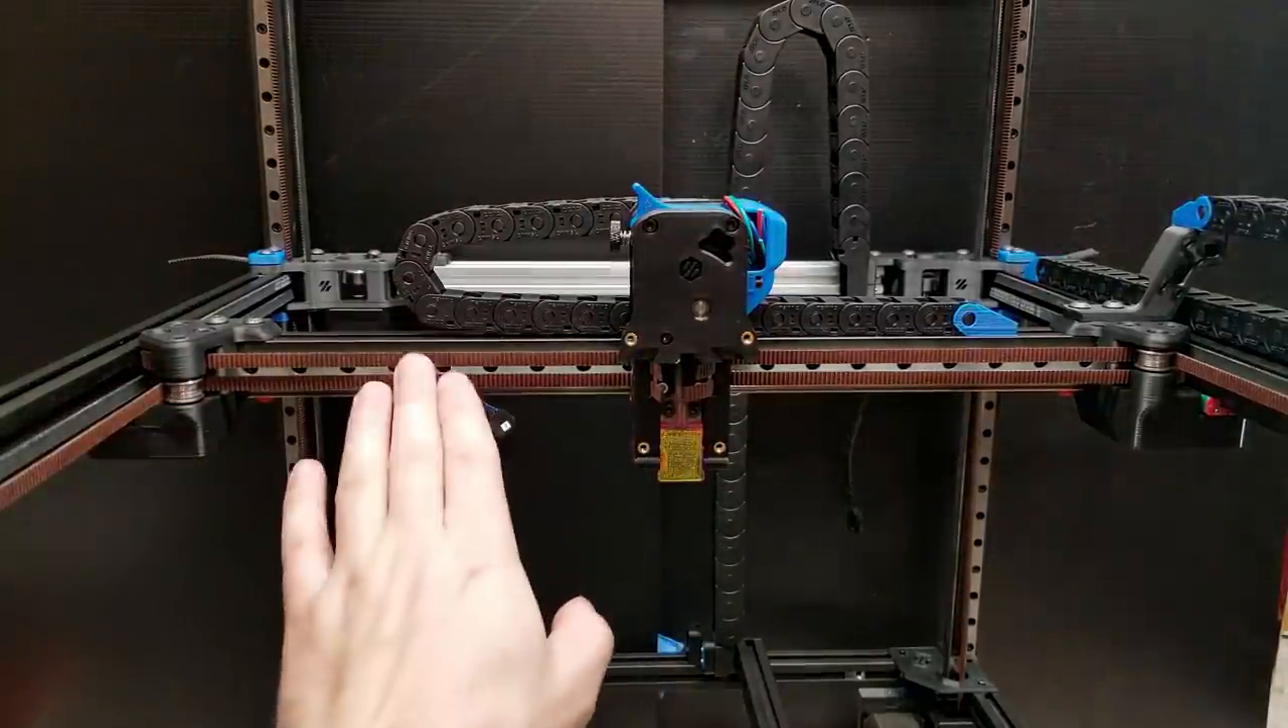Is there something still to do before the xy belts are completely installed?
No.